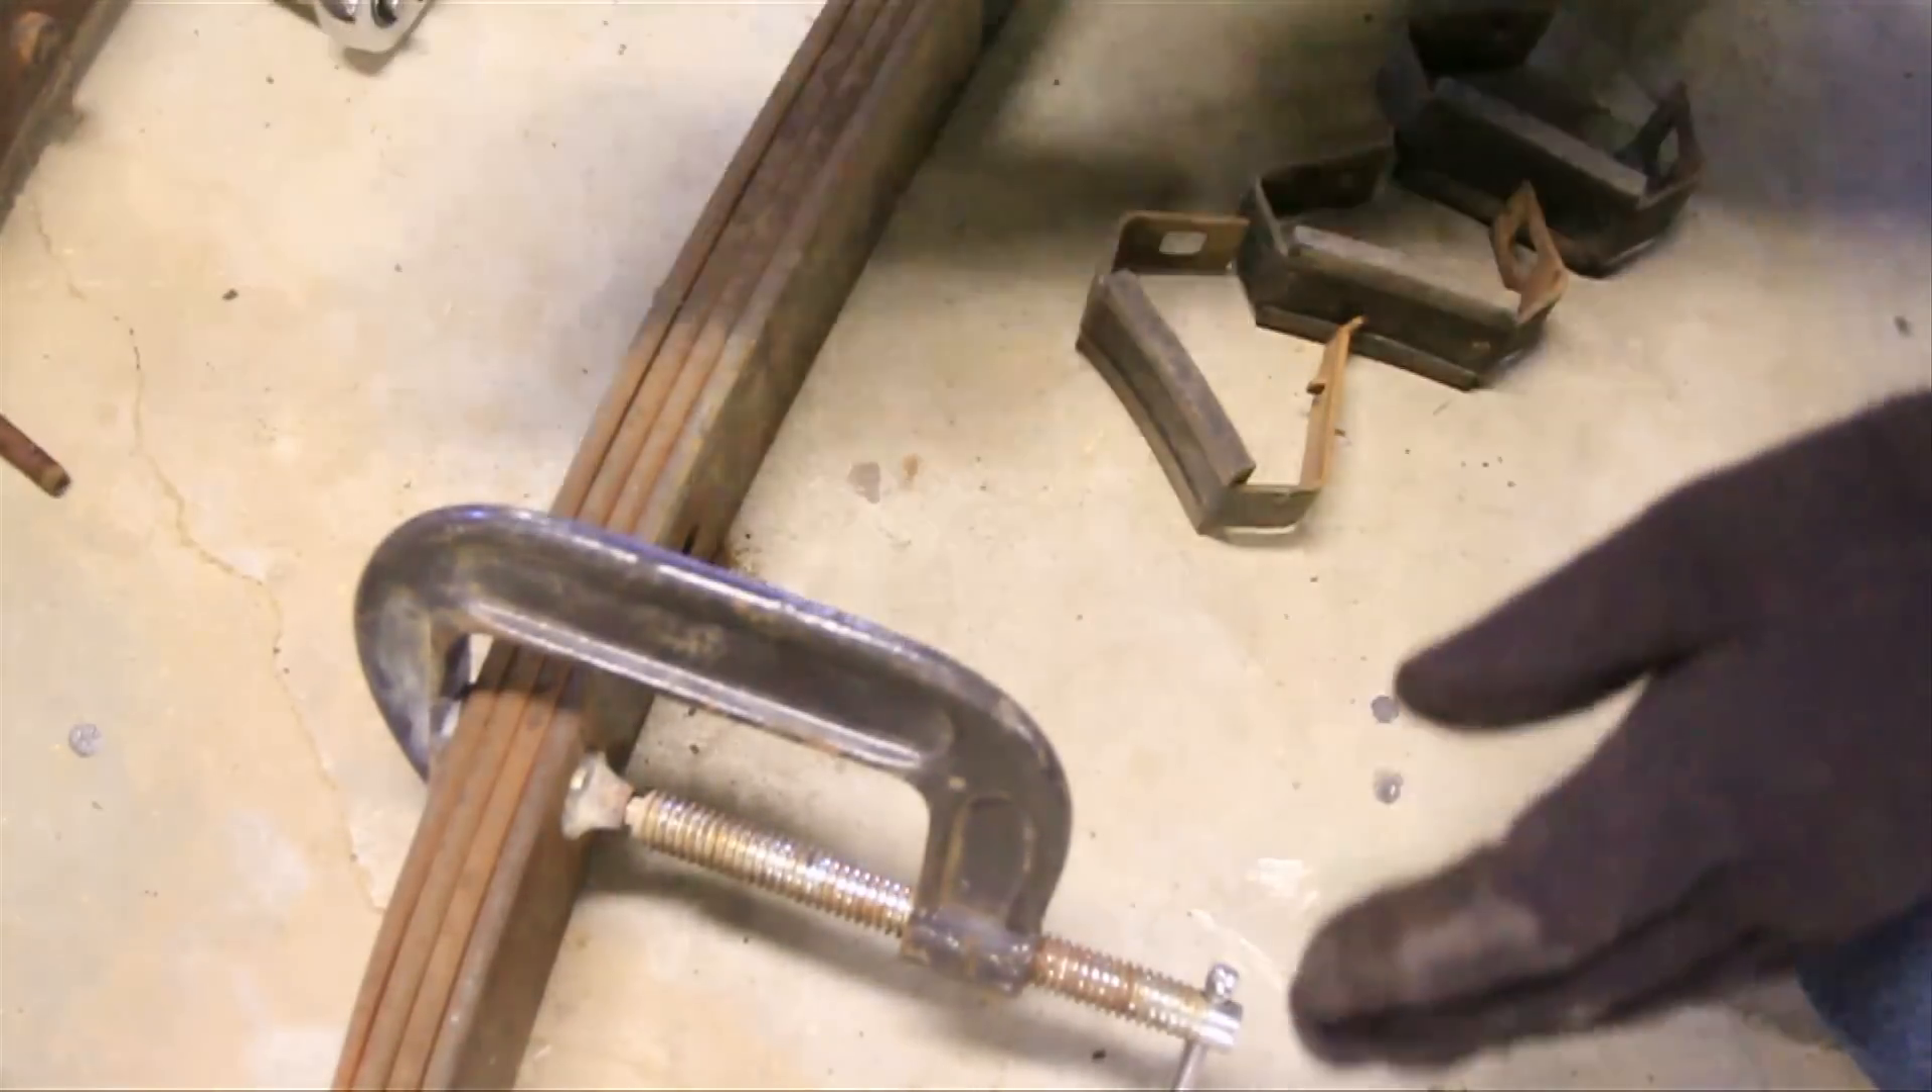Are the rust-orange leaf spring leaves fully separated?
No.